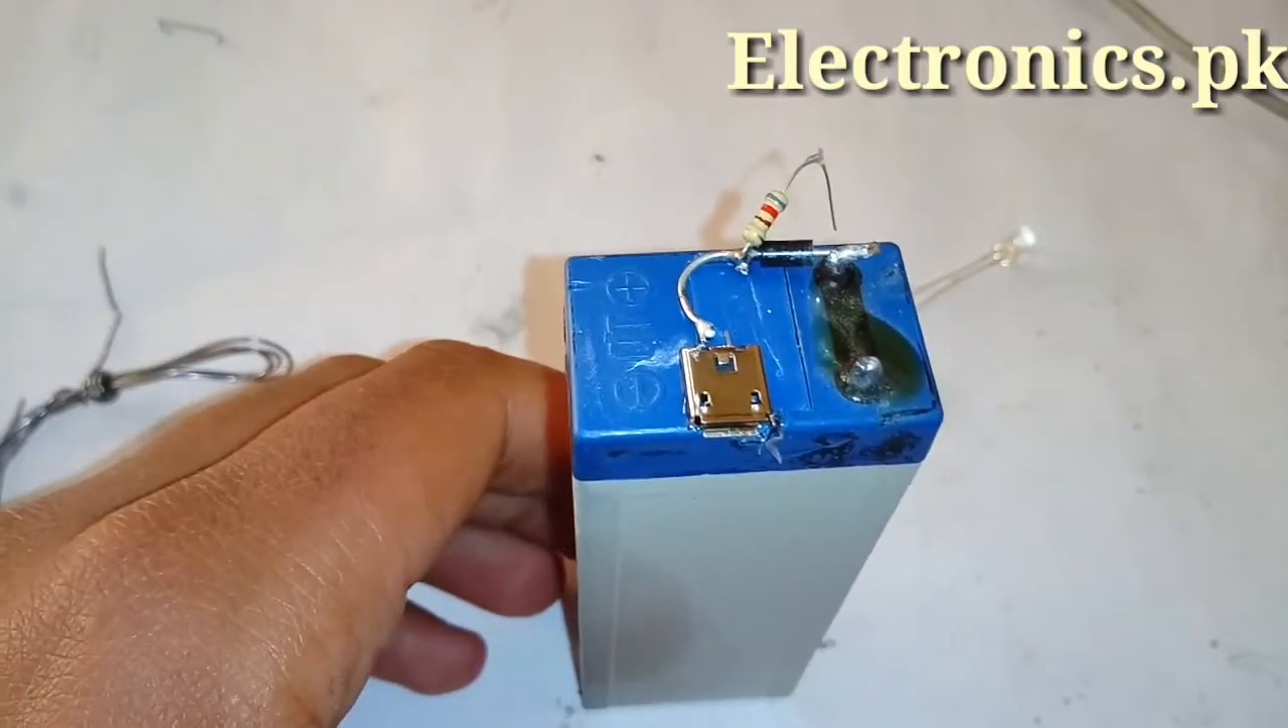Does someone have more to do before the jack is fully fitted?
No.